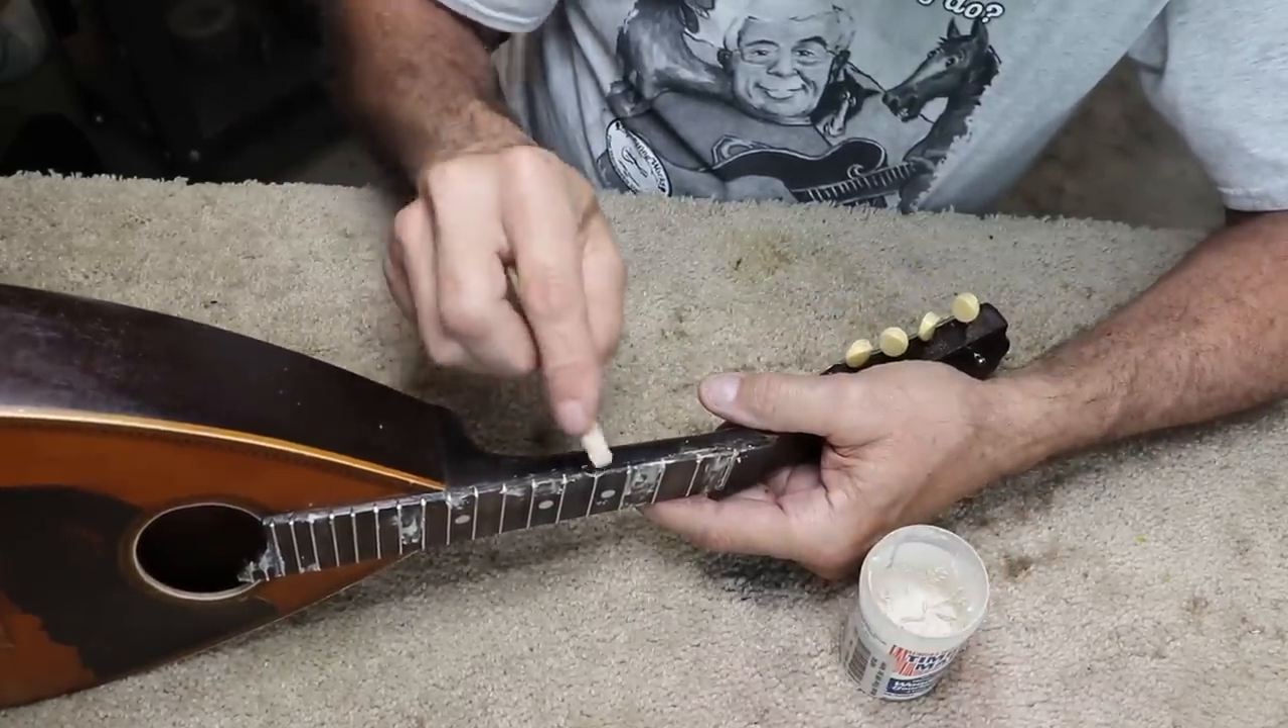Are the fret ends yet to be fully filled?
Yes.